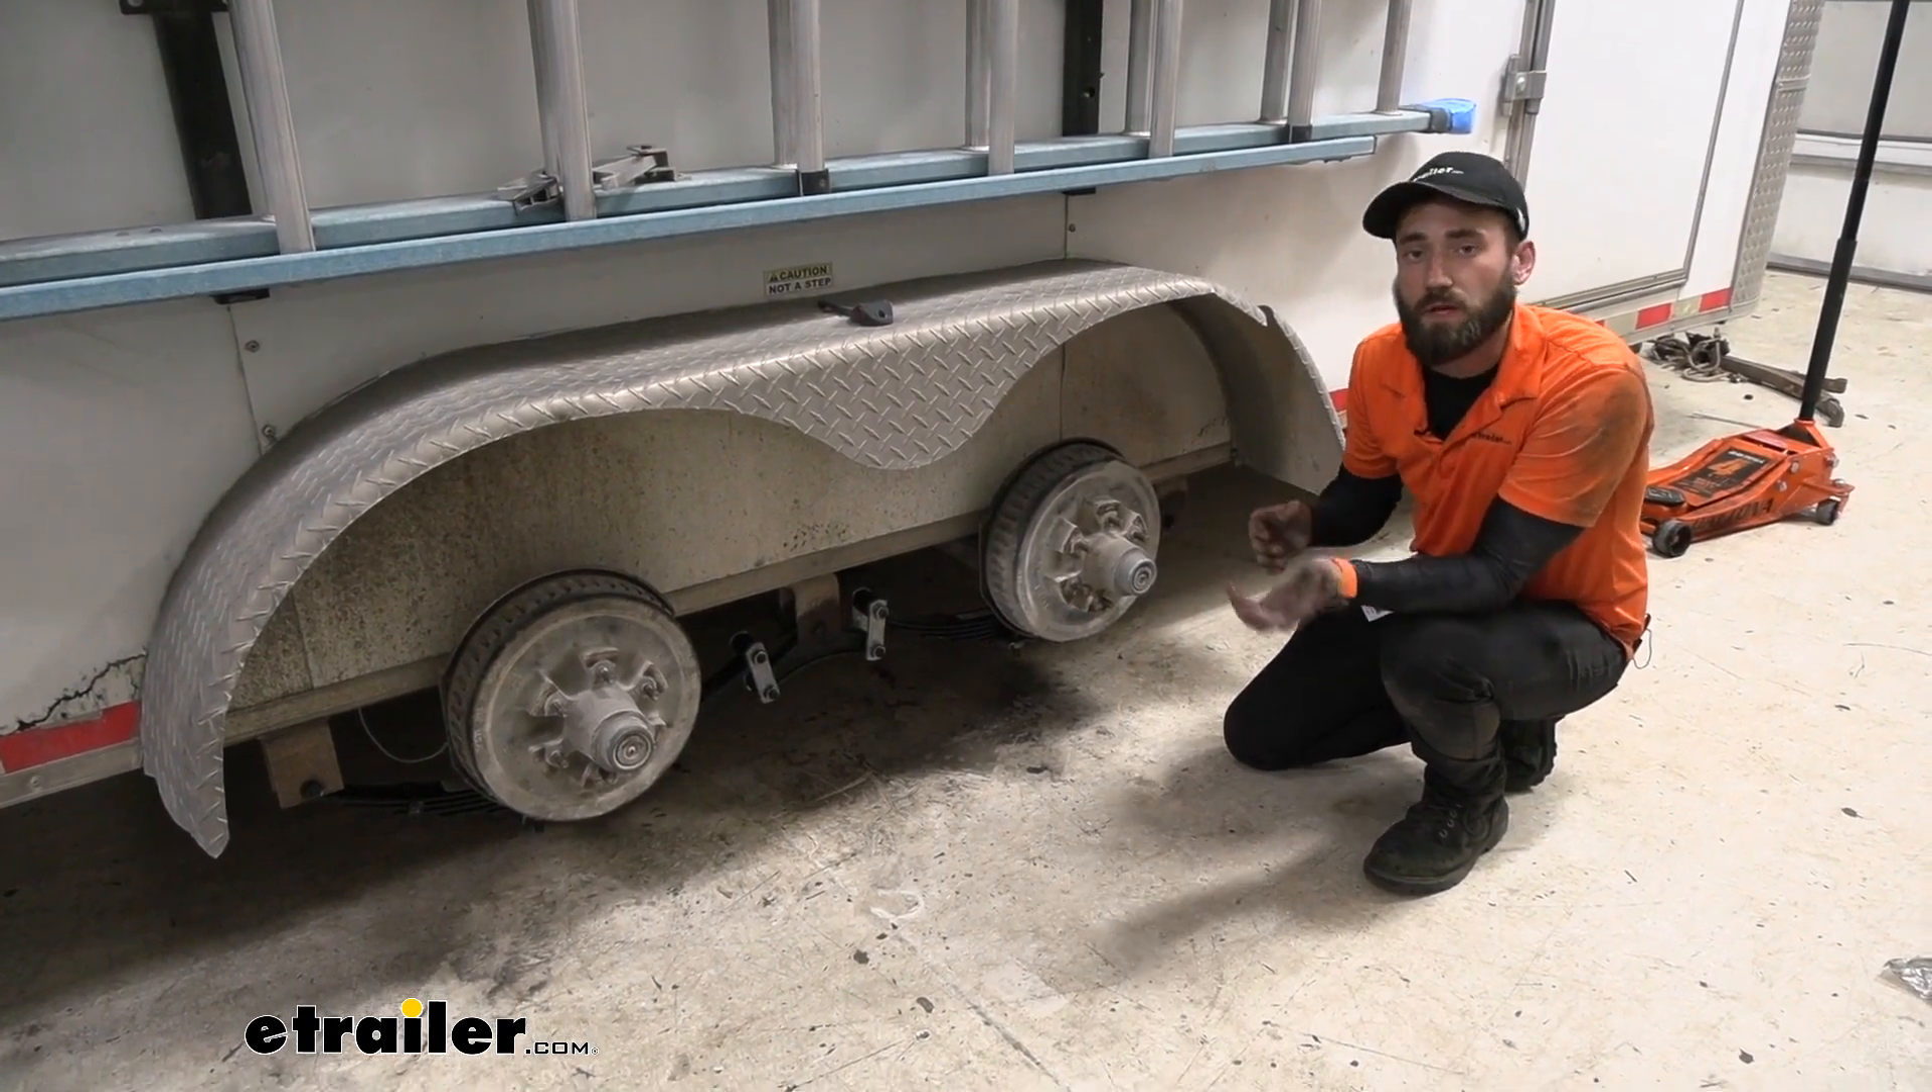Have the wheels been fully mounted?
No.